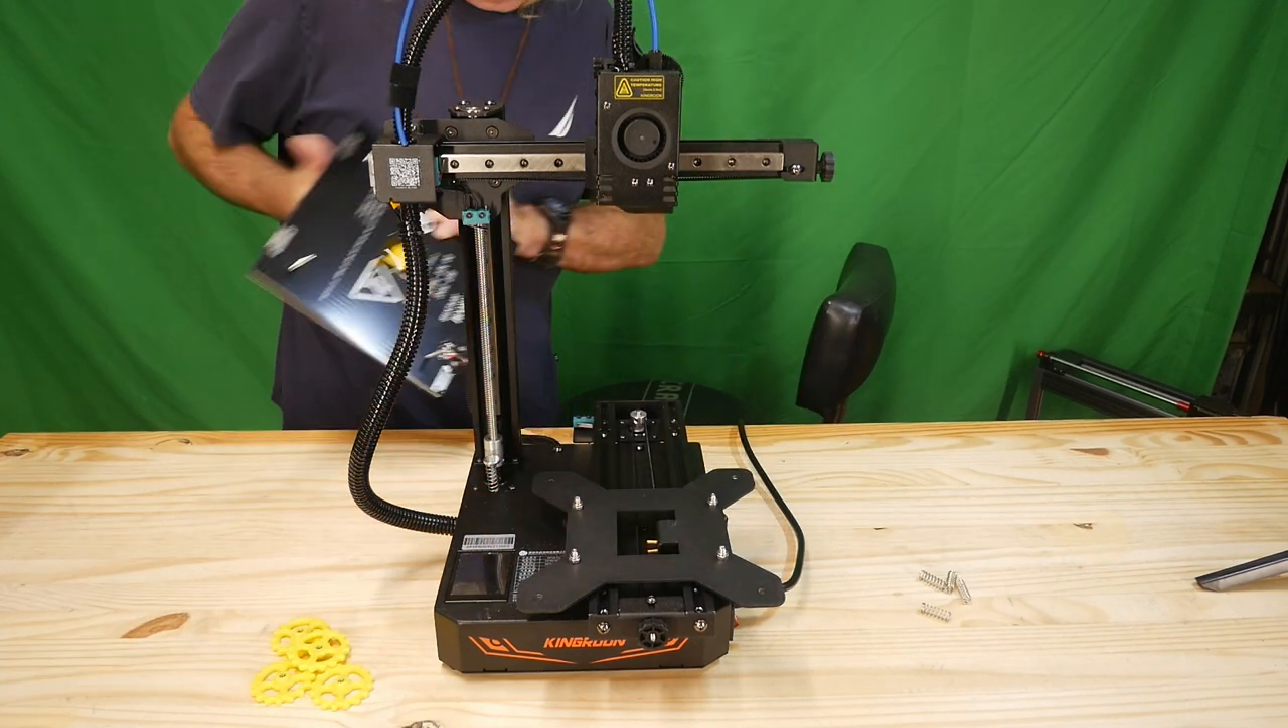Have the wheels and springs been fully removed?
Yes.